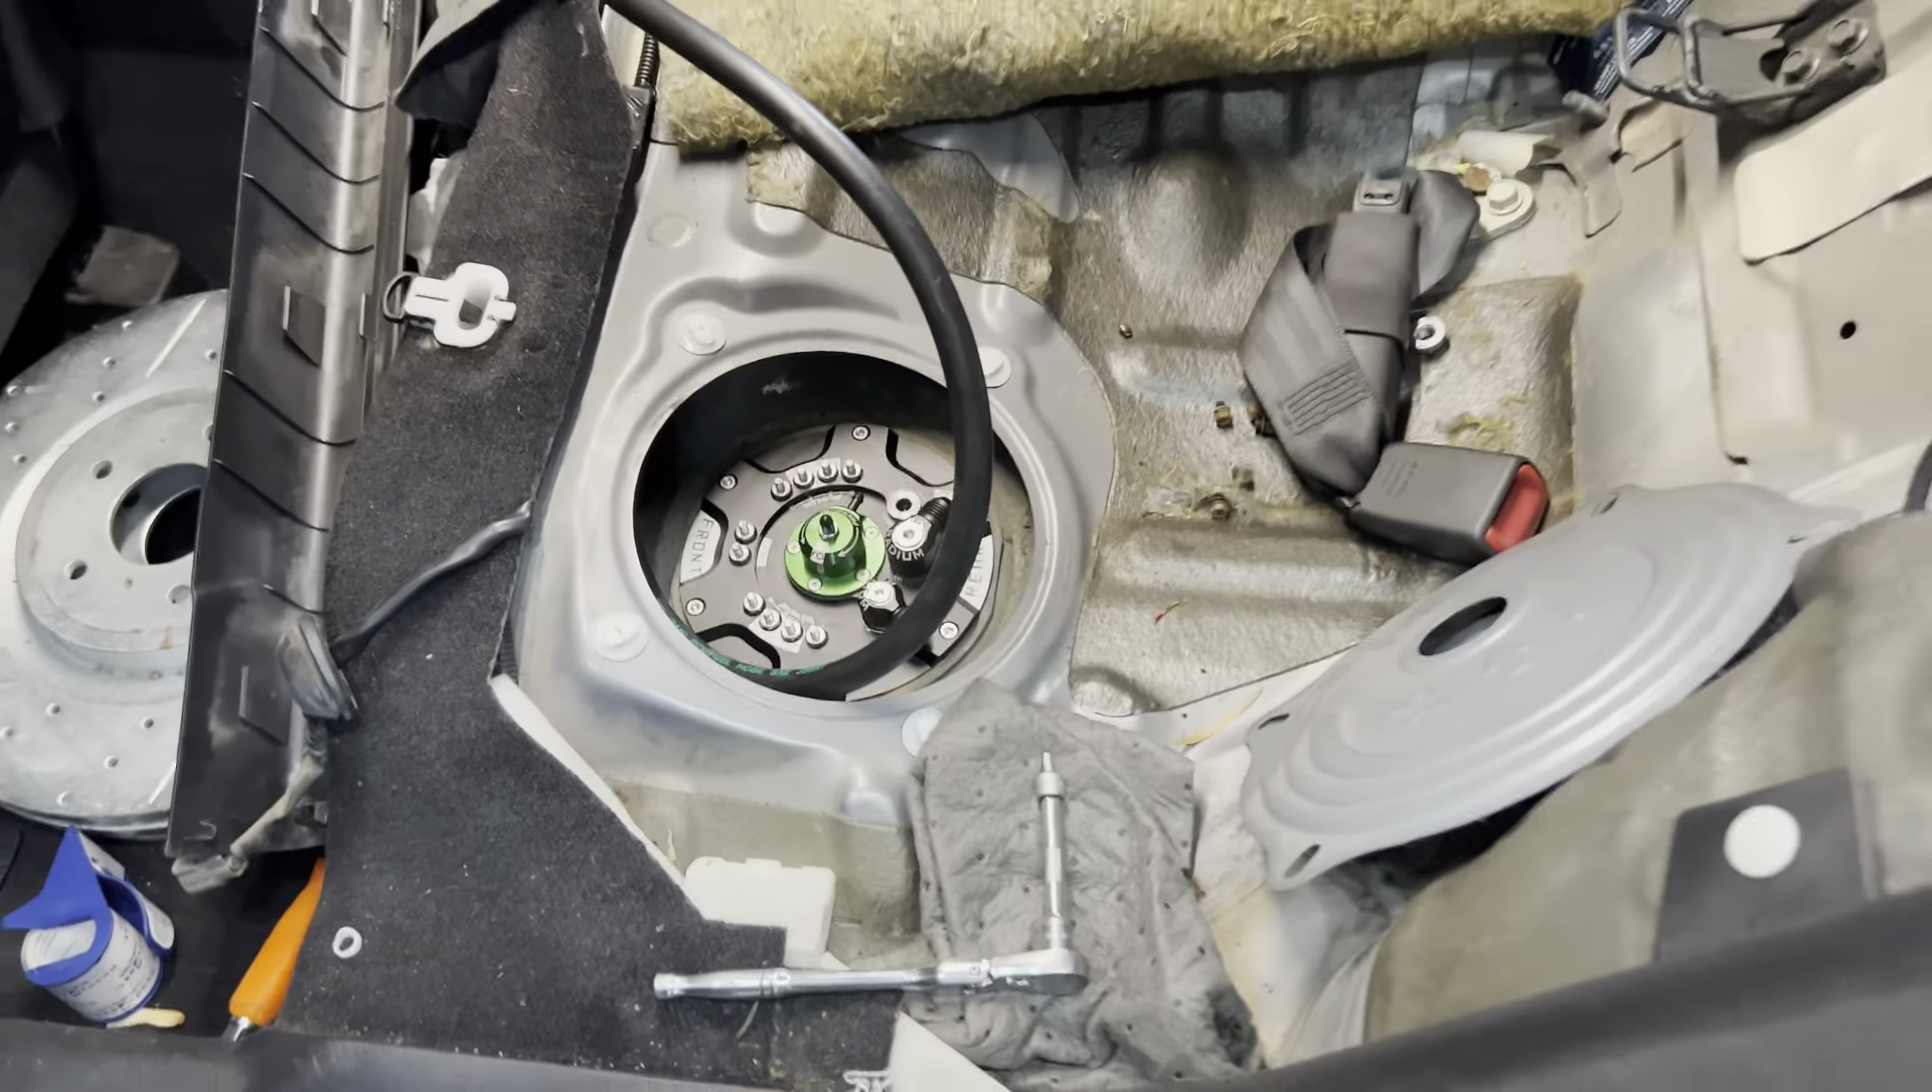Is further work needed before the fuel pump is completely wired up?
Yes.